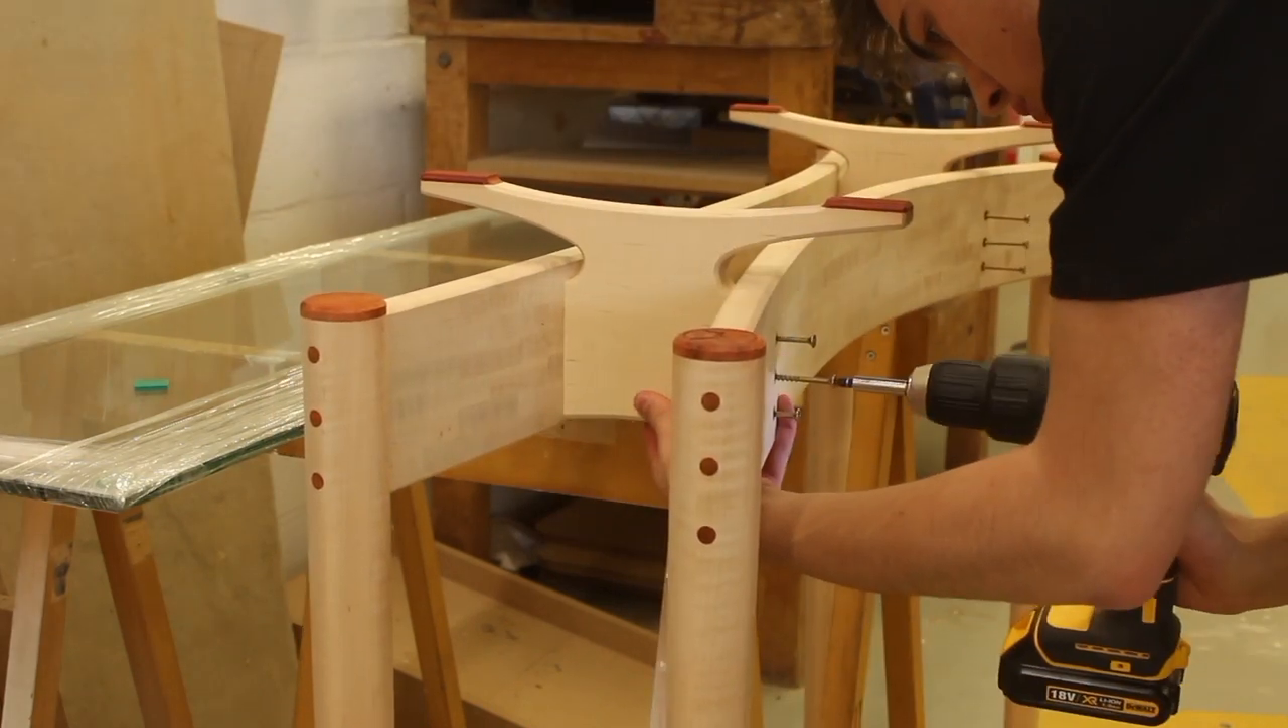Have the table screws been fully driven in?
No.